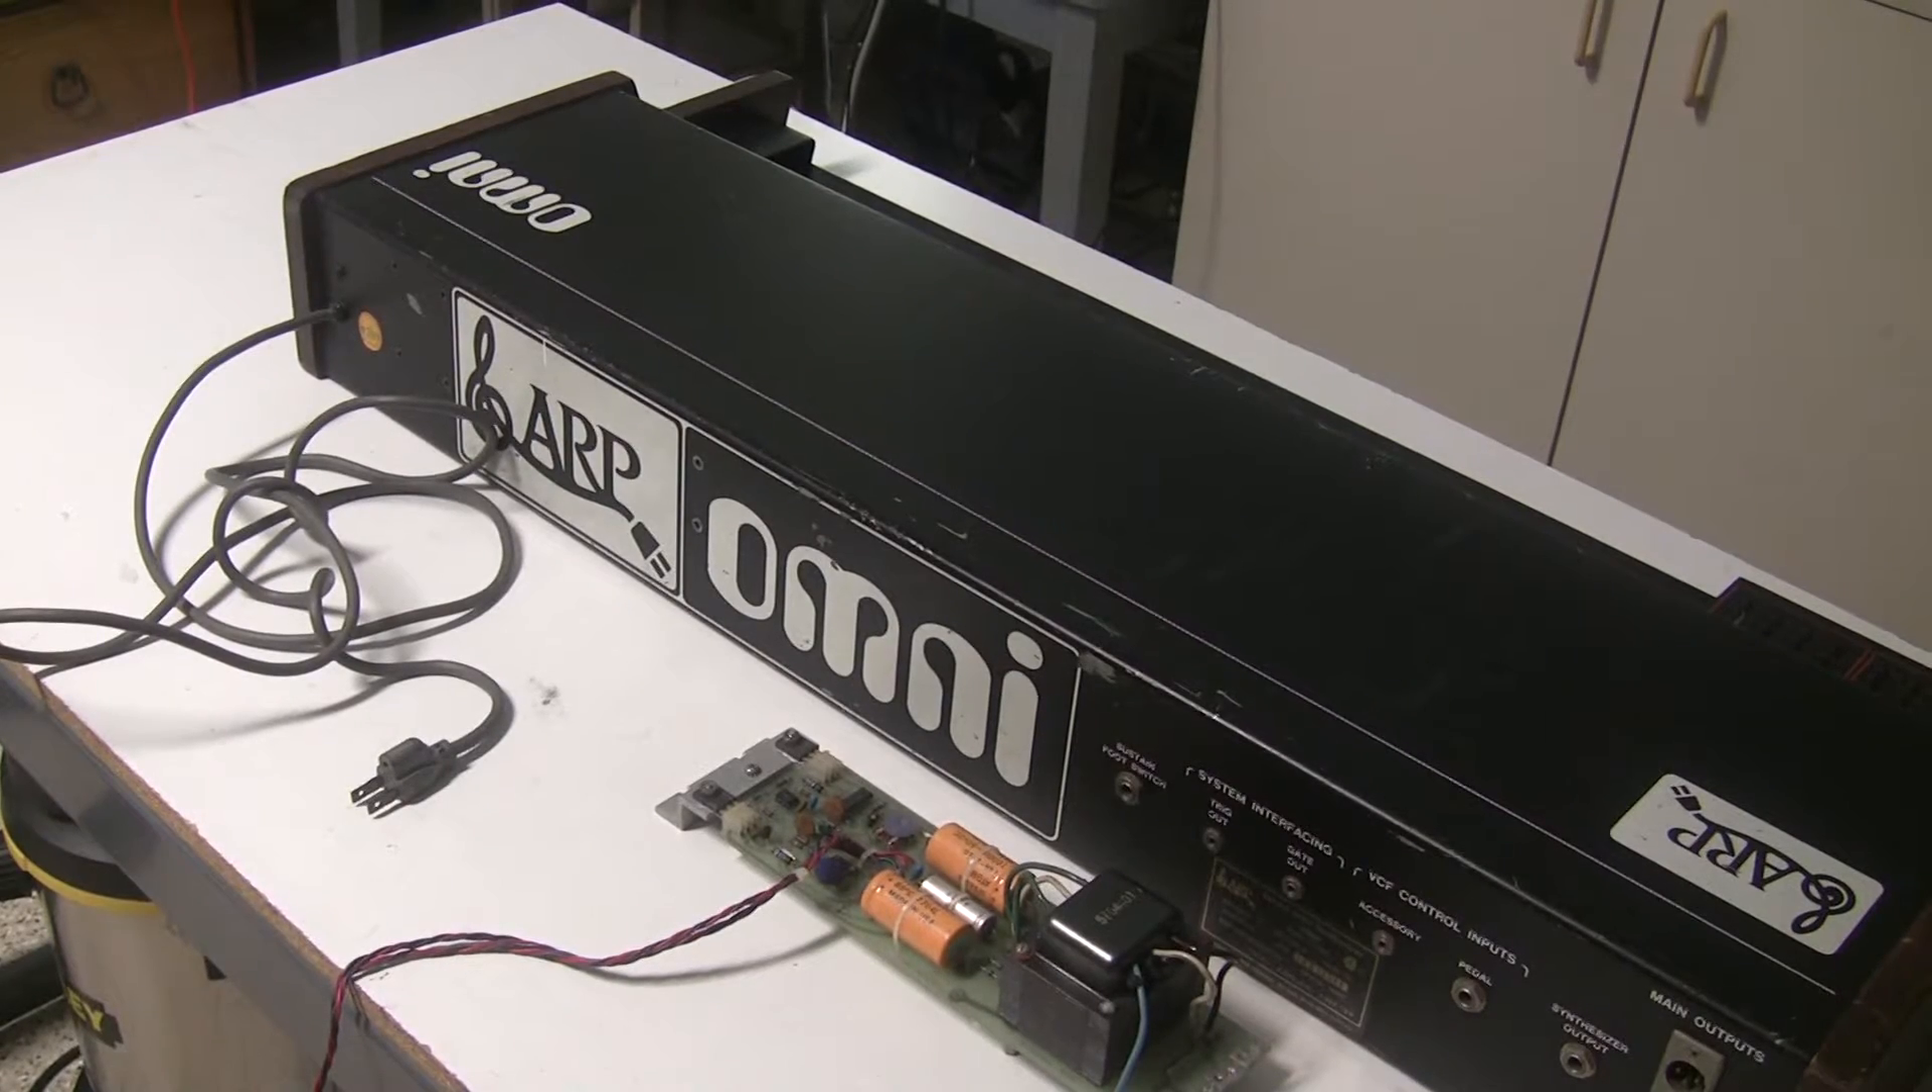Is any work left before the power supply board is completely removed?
No.